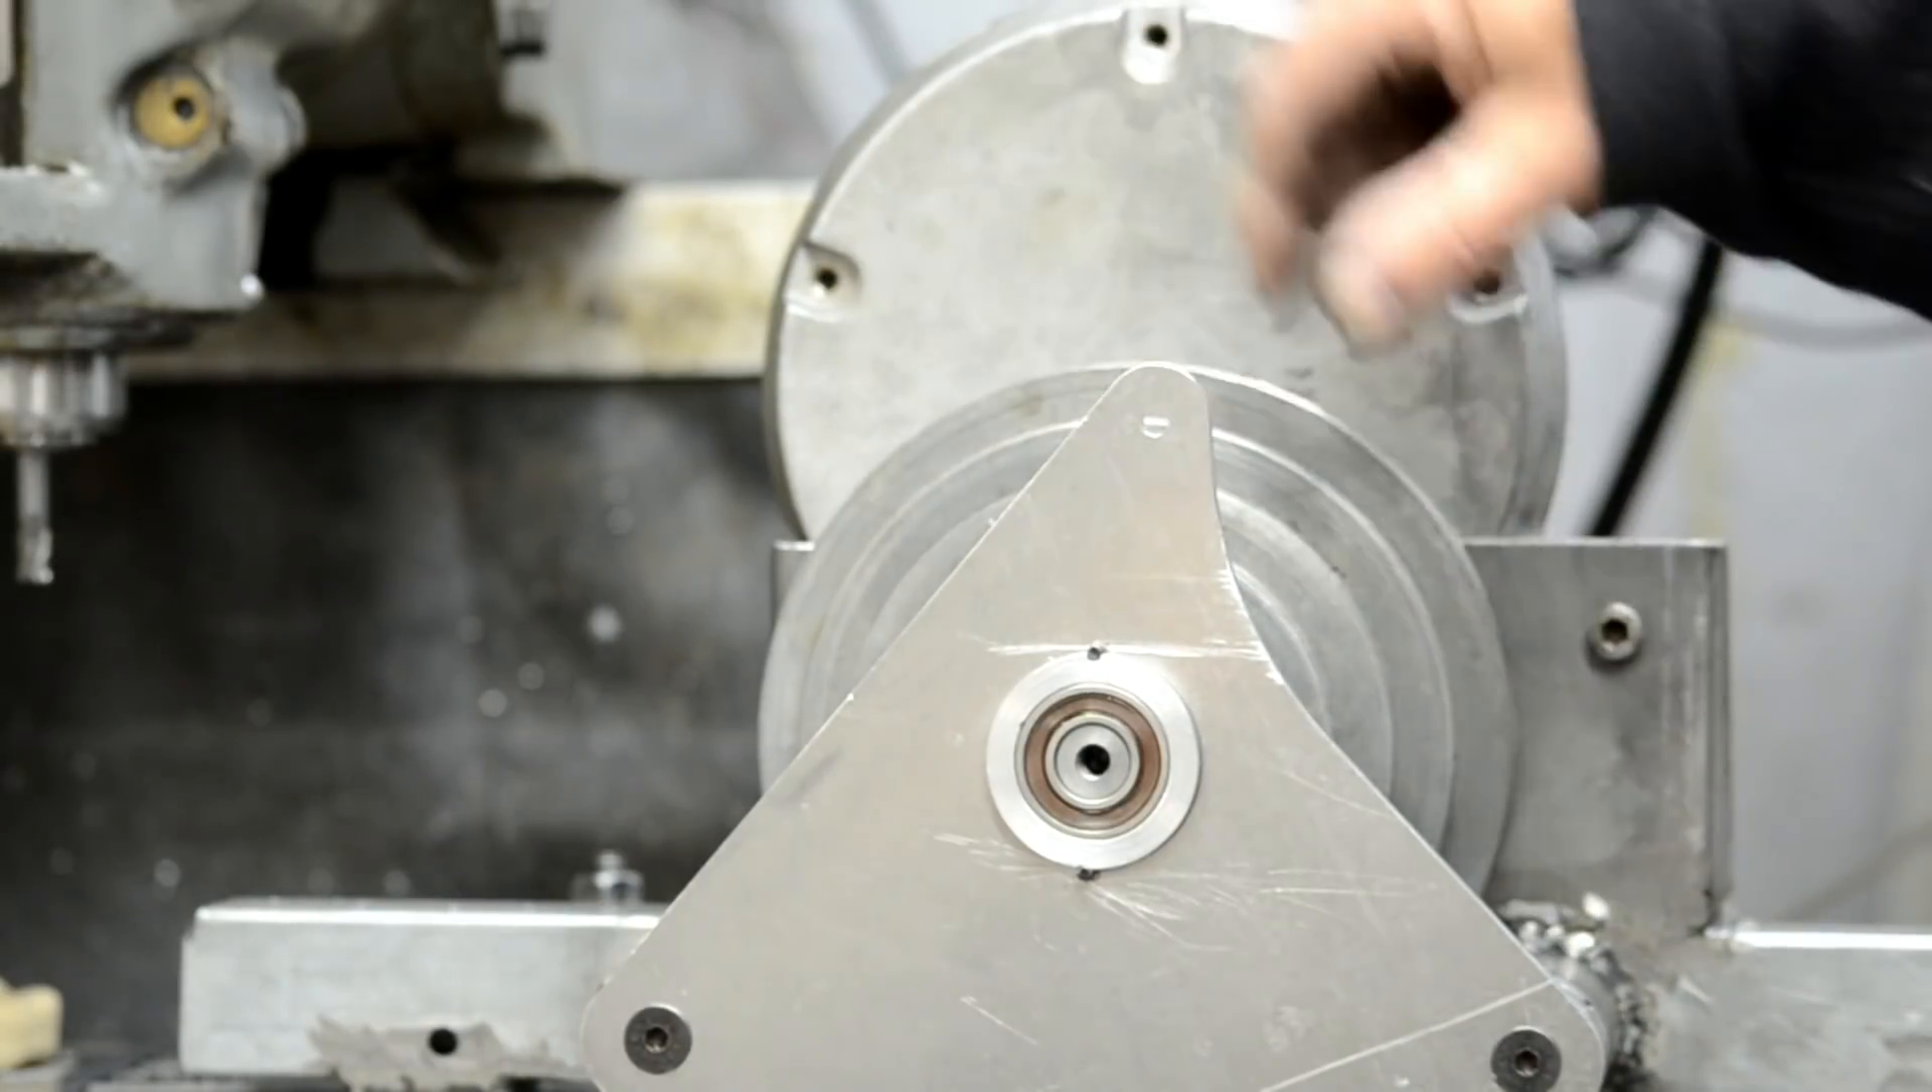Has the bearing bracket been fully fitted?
Yes.